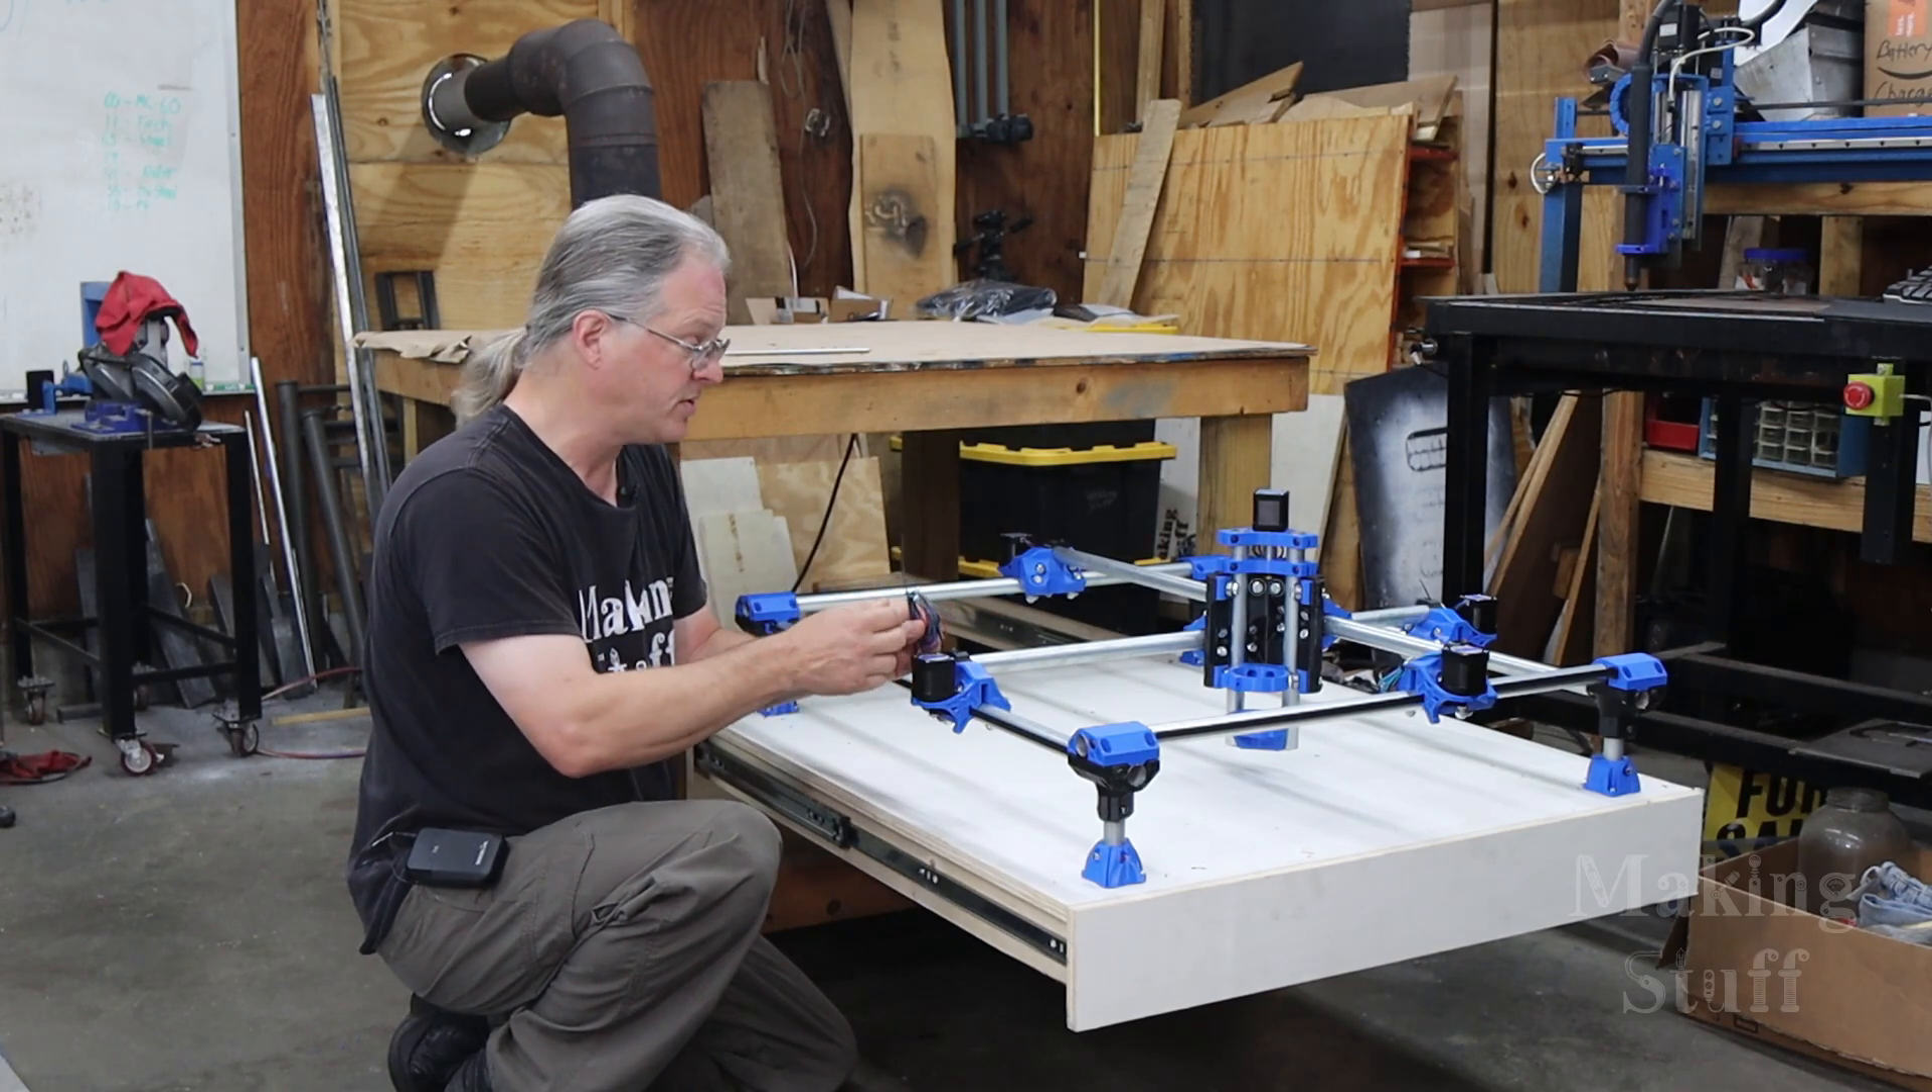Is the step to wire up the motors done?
No.